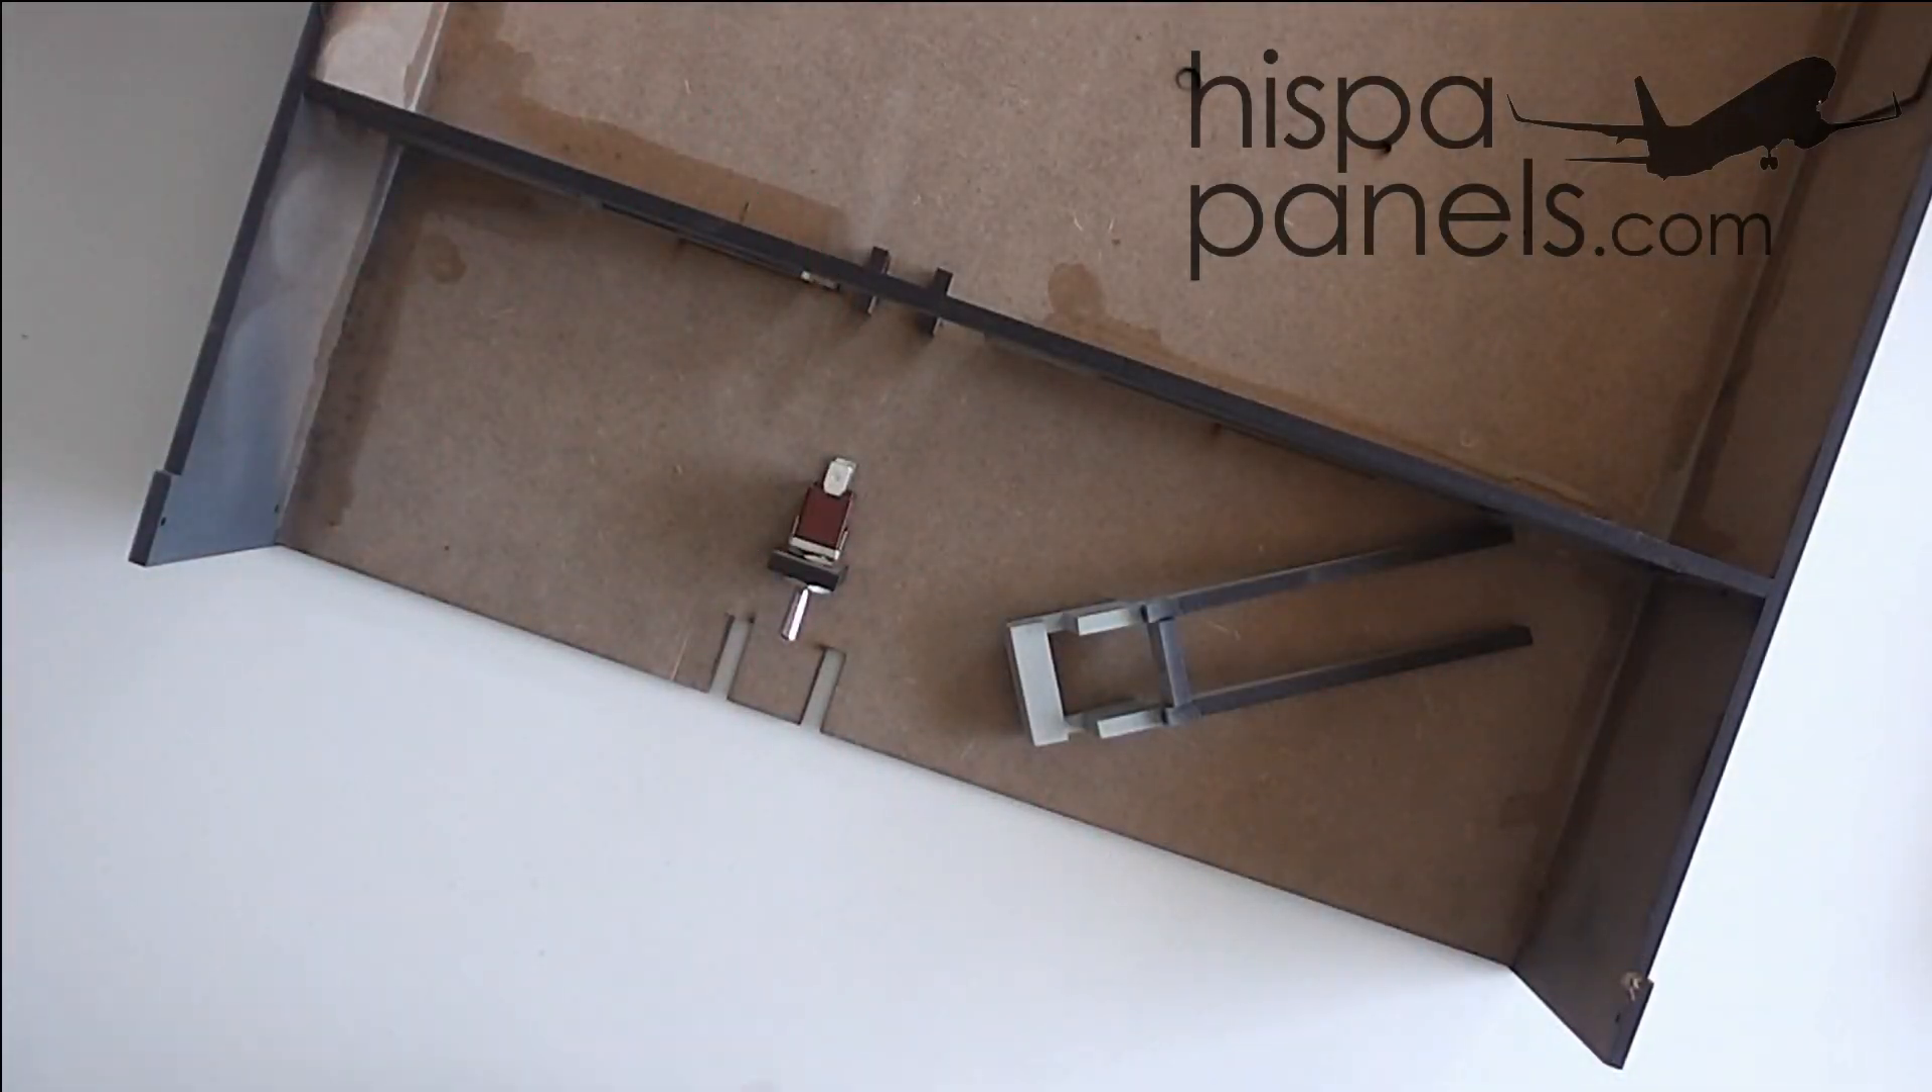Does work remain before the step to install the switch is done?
Yes.